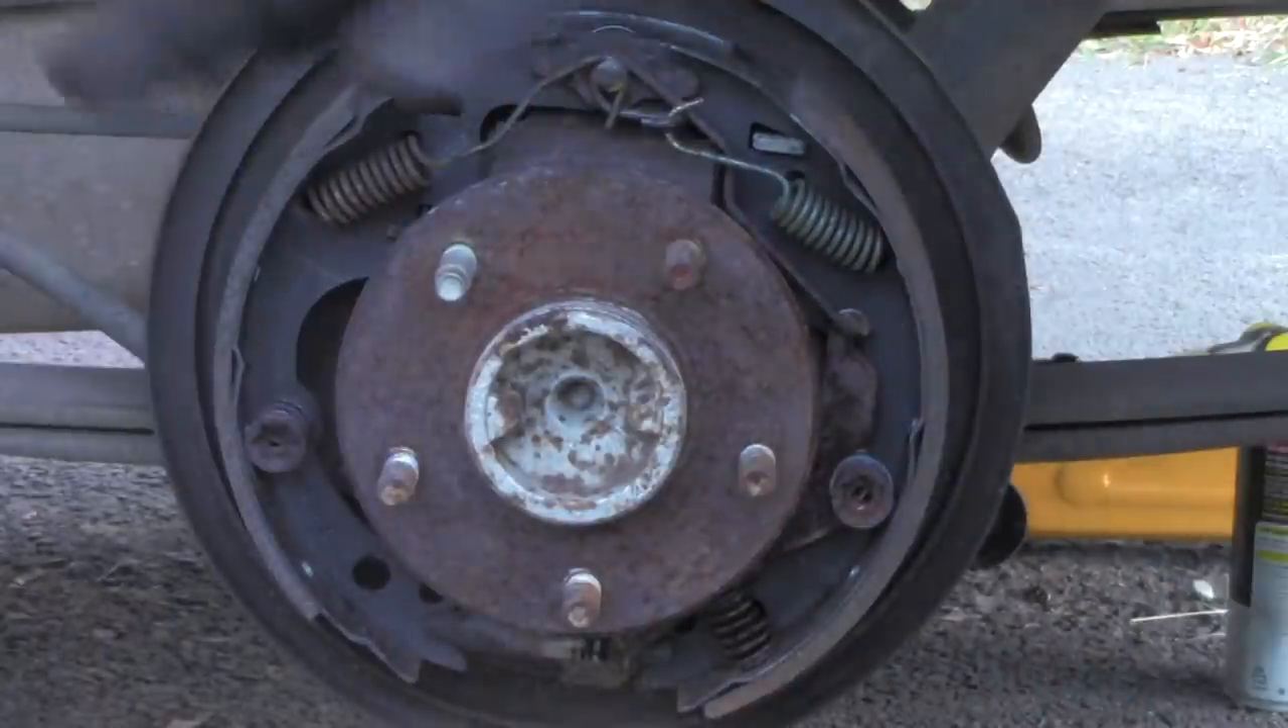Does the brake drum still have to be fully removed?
No.